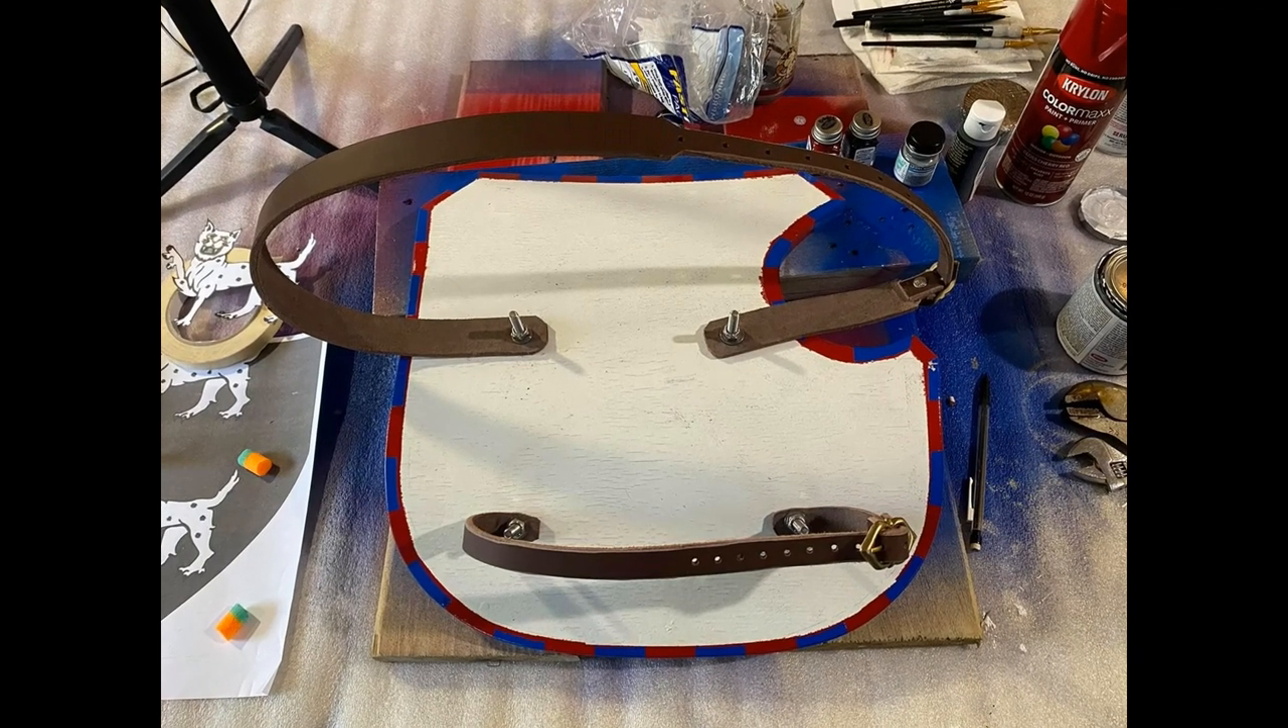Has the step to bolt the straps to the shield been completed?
Yes.